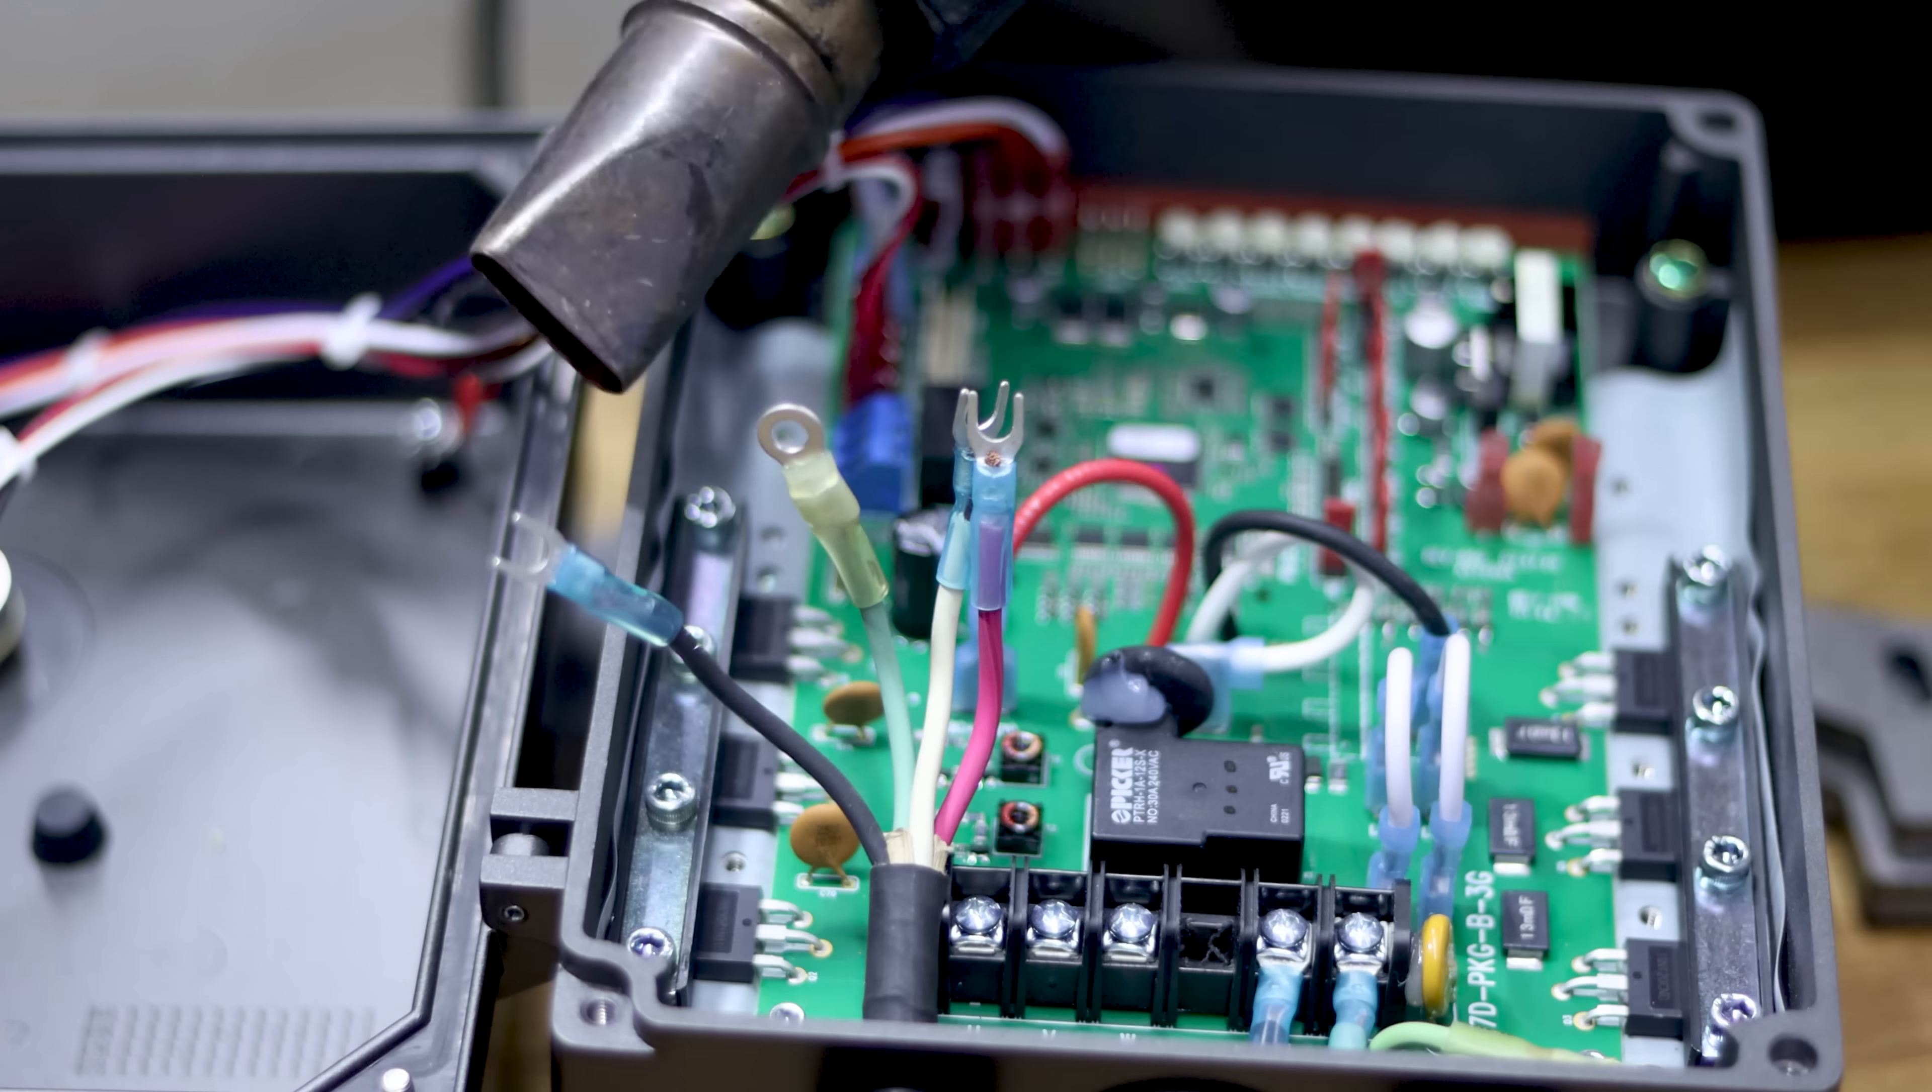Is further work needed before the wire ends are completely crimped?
No.